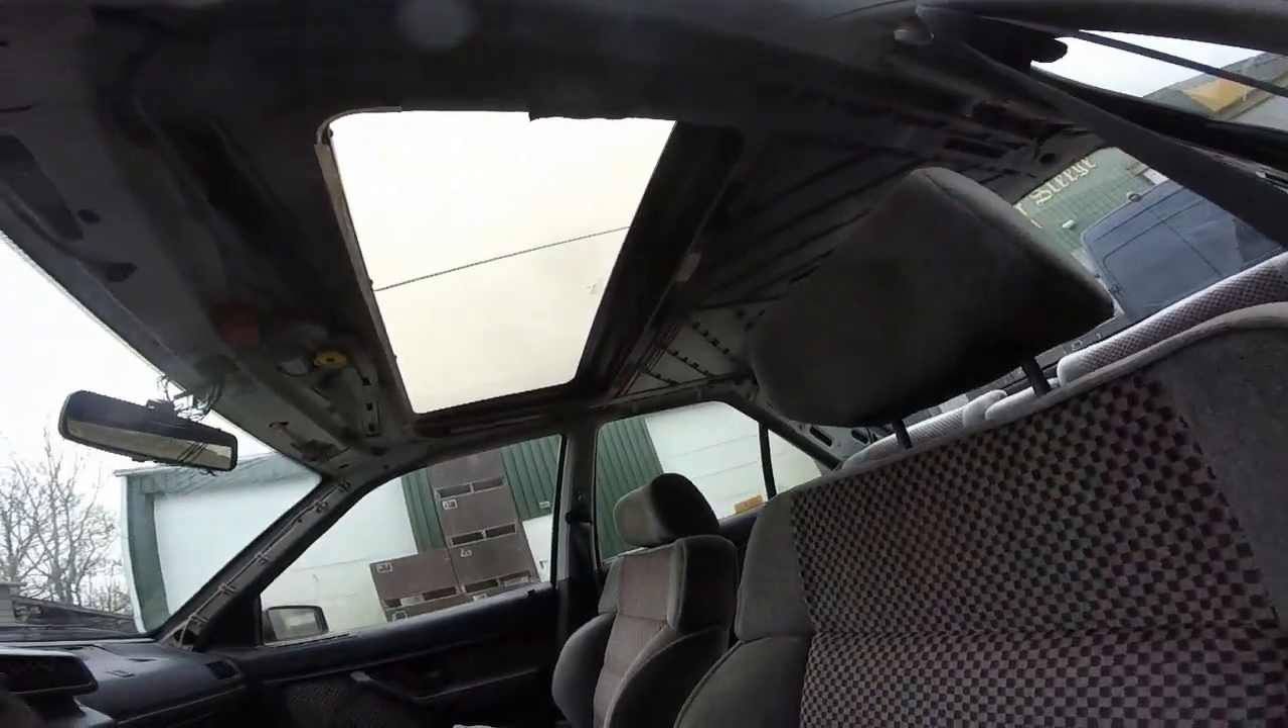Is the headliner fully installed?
No.